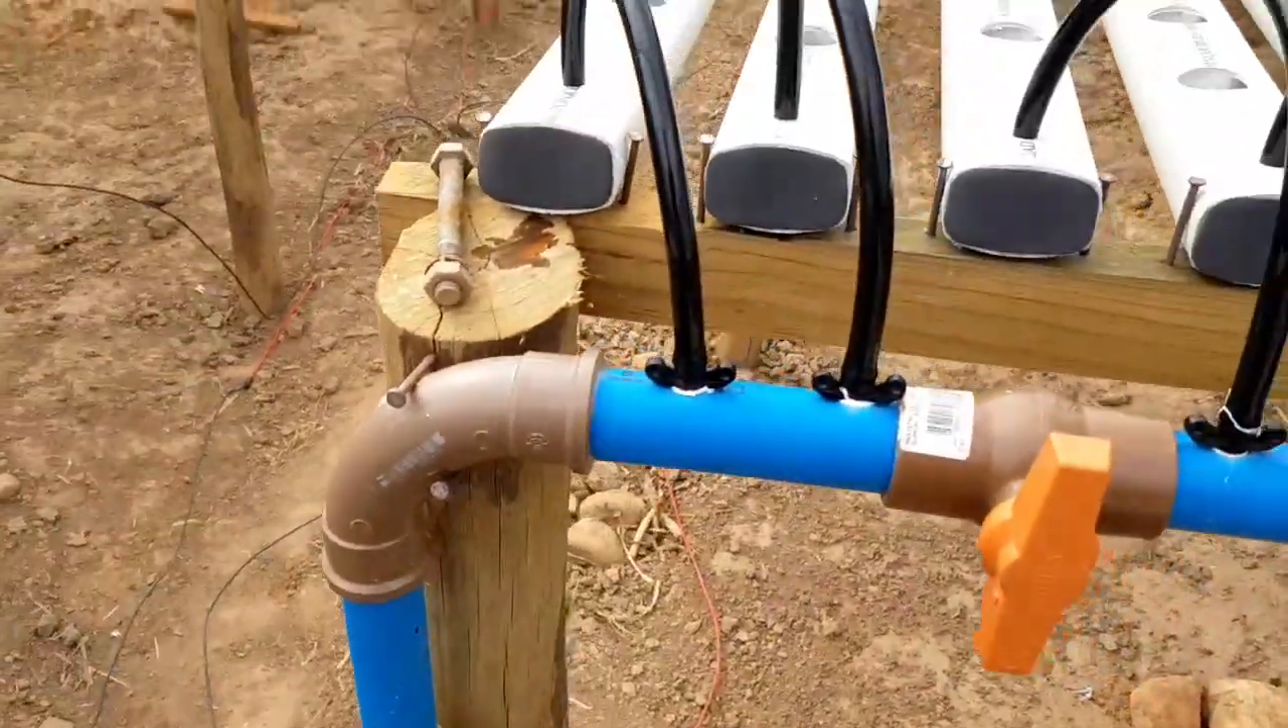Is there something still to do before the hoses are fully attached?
No.